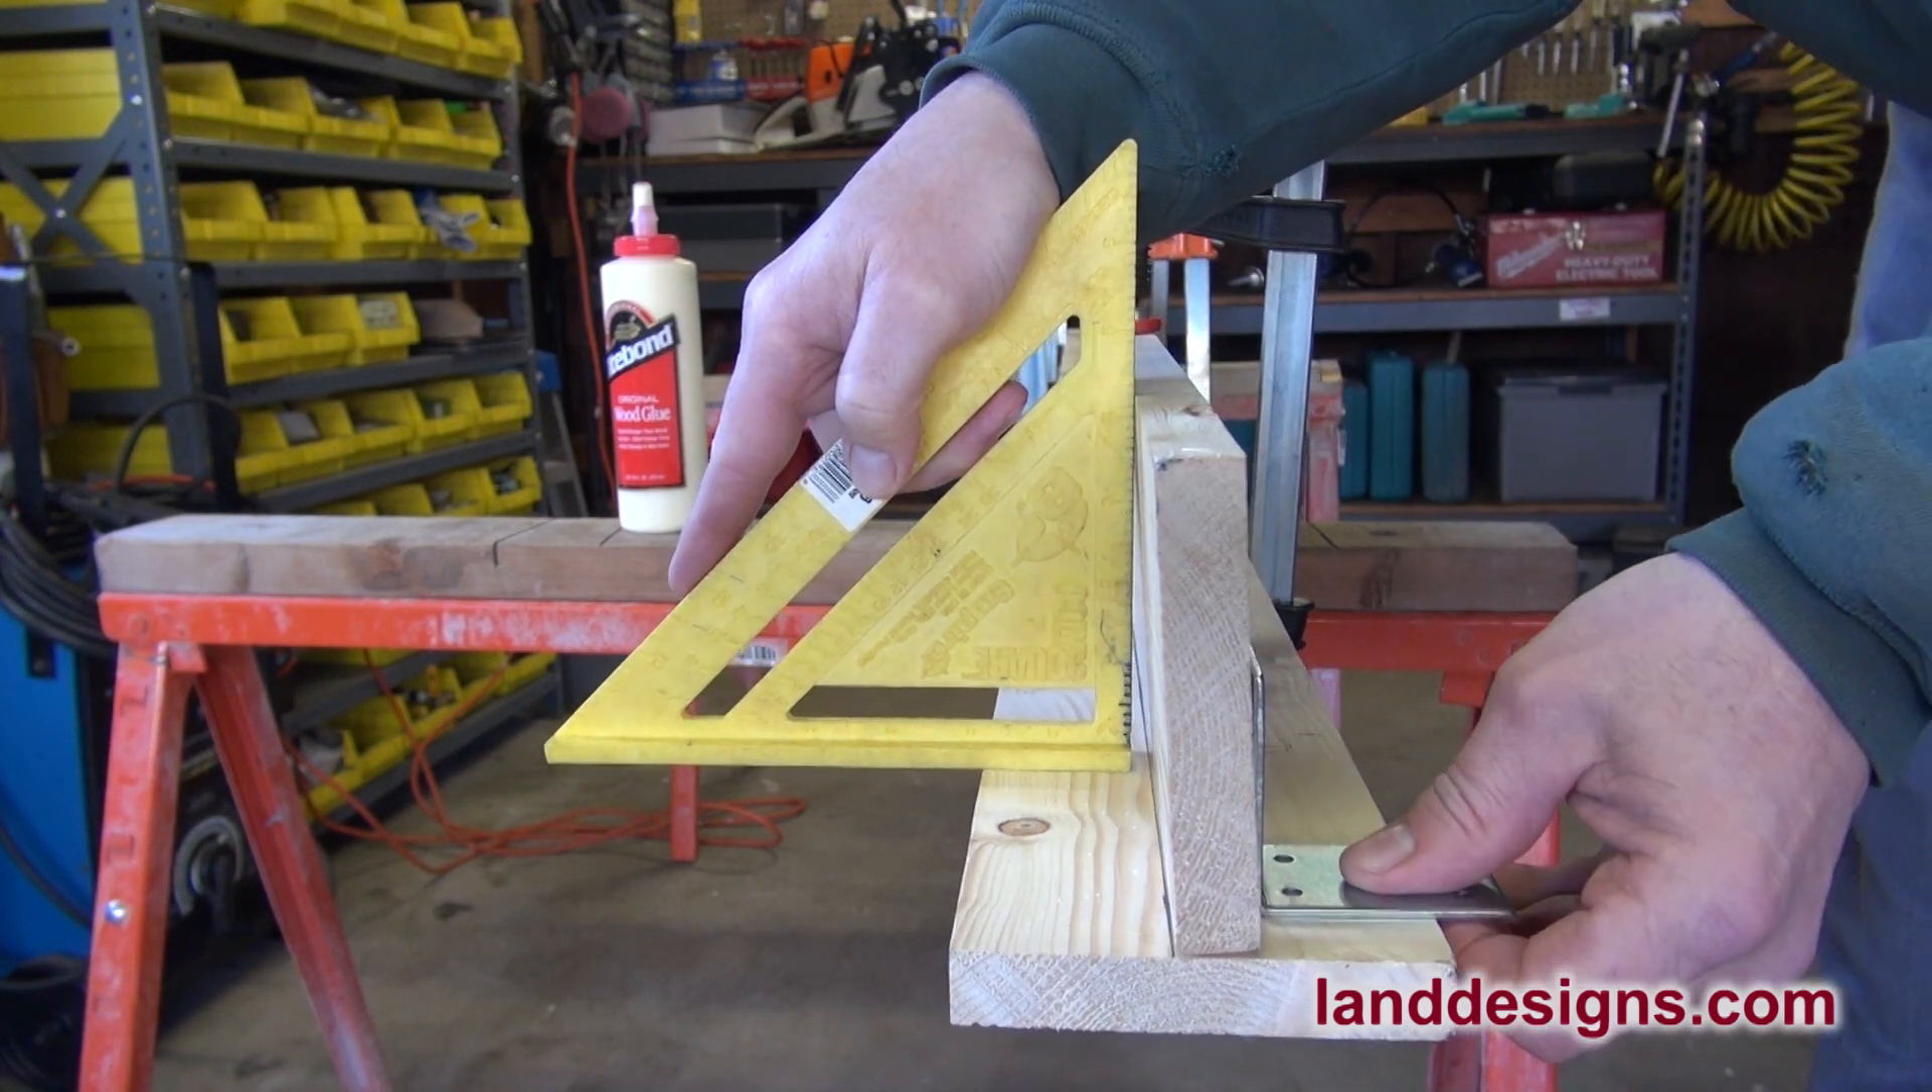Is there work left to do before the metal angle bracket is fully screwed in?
Yes.